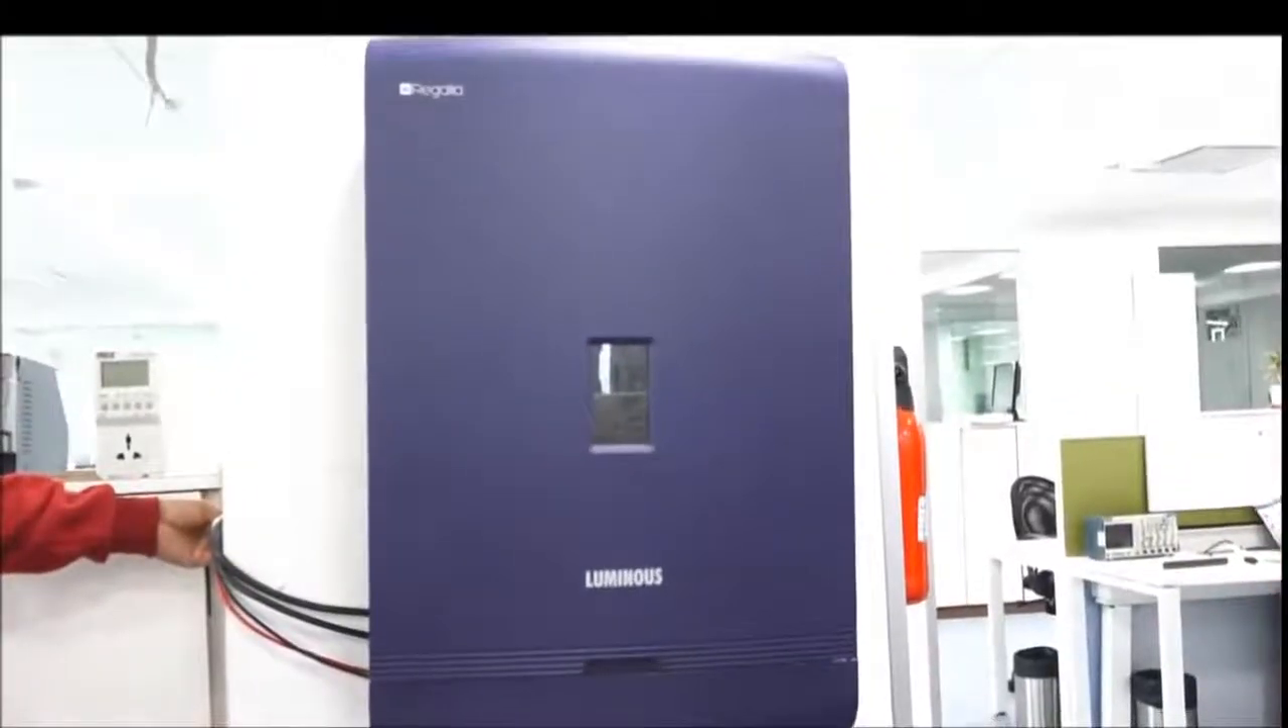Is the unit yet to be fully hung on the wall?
No.